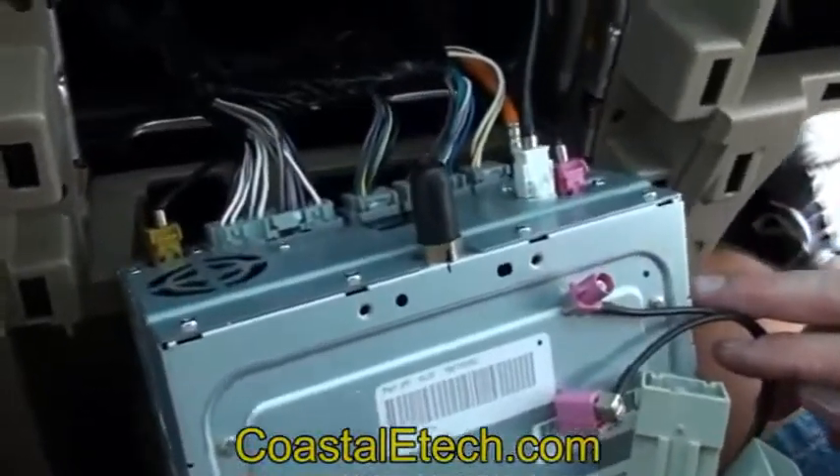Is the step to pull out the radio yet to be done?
No.